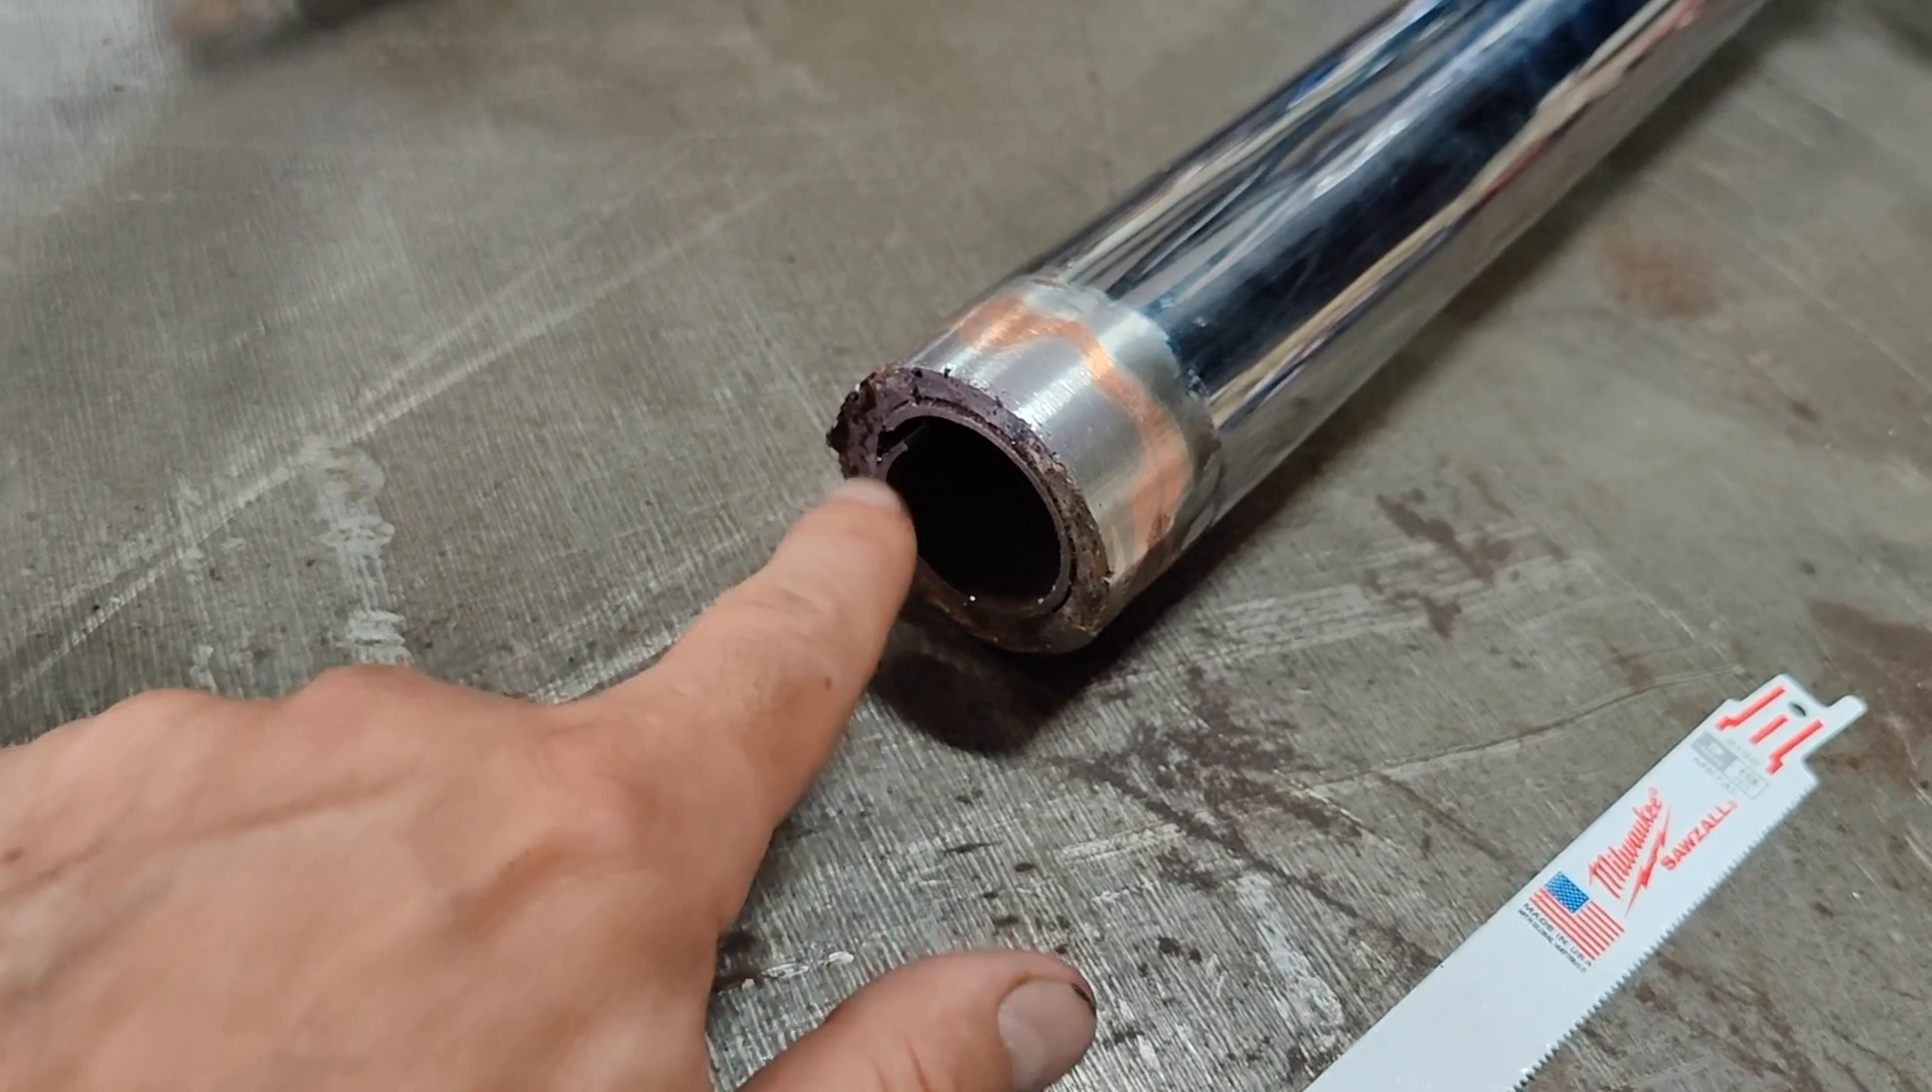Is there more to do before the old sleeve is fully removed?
Yes.